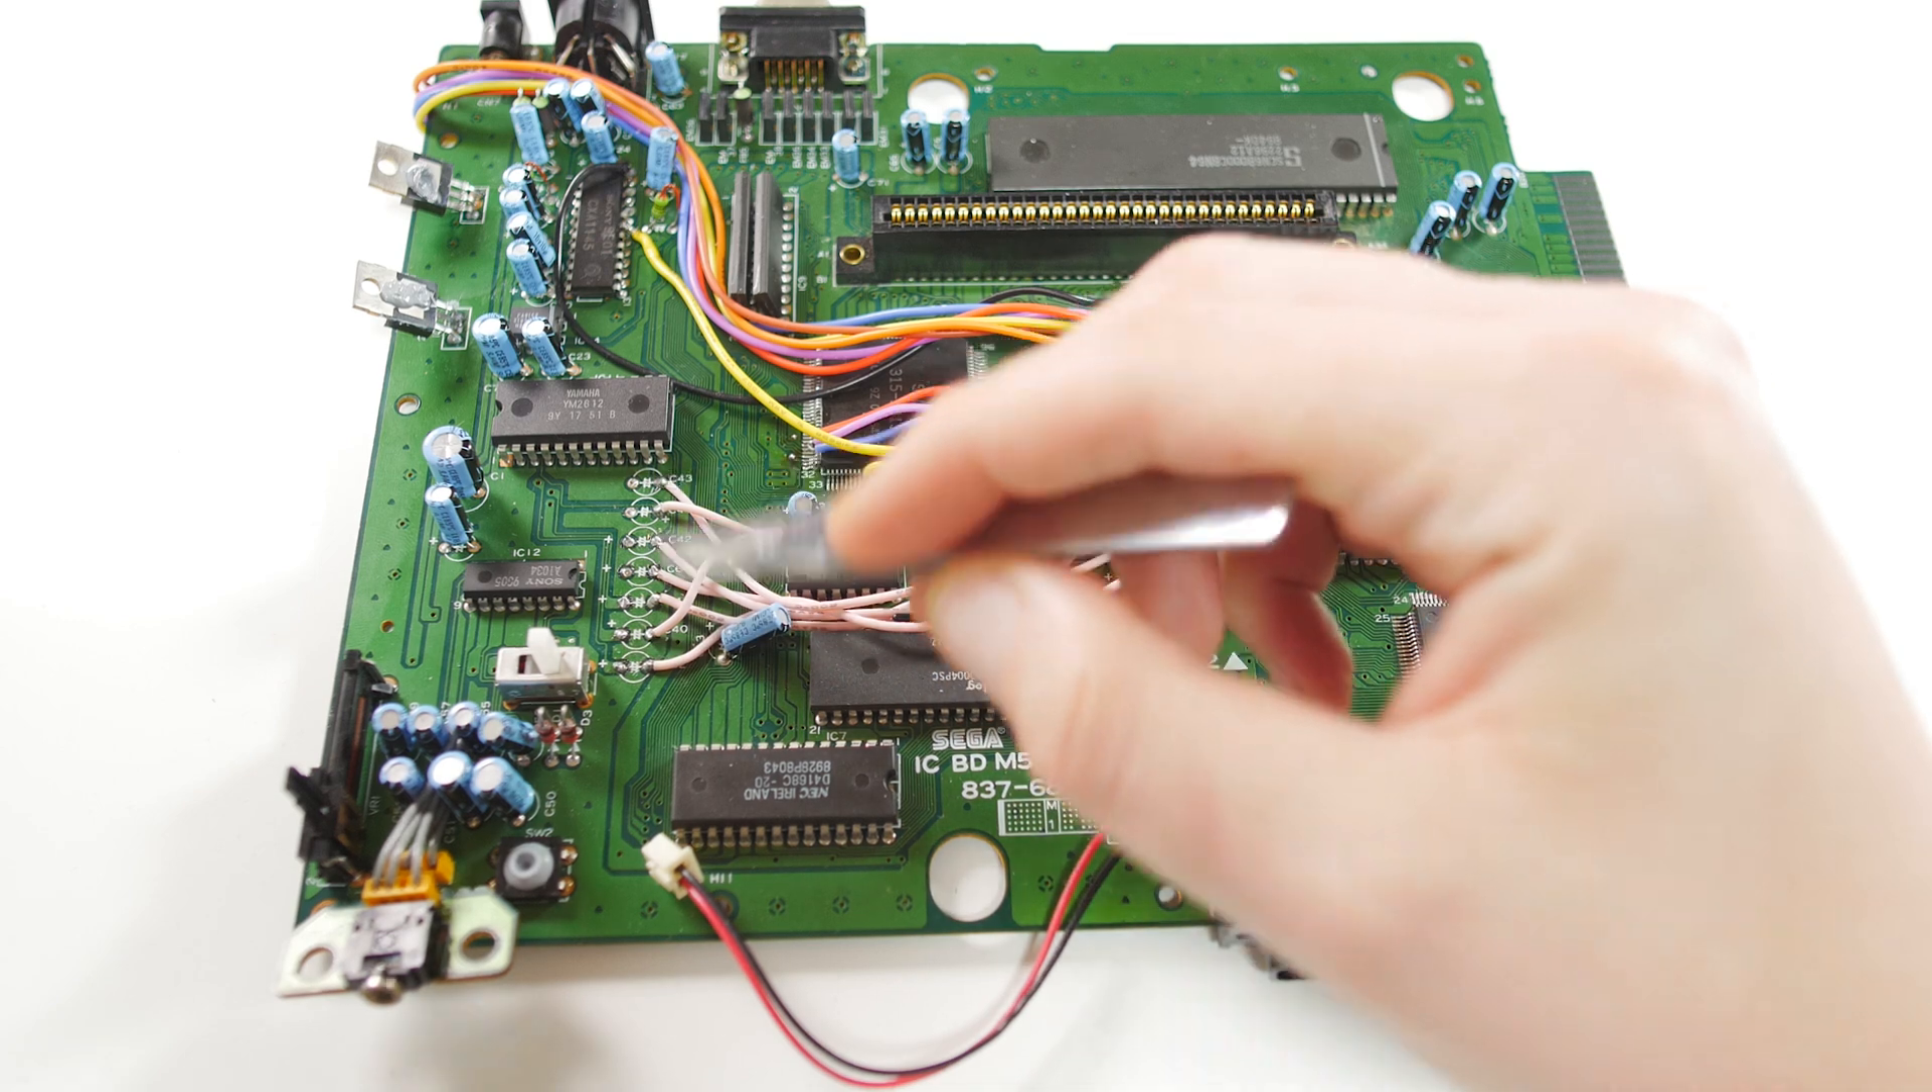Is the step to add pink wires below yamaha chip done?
Yes.